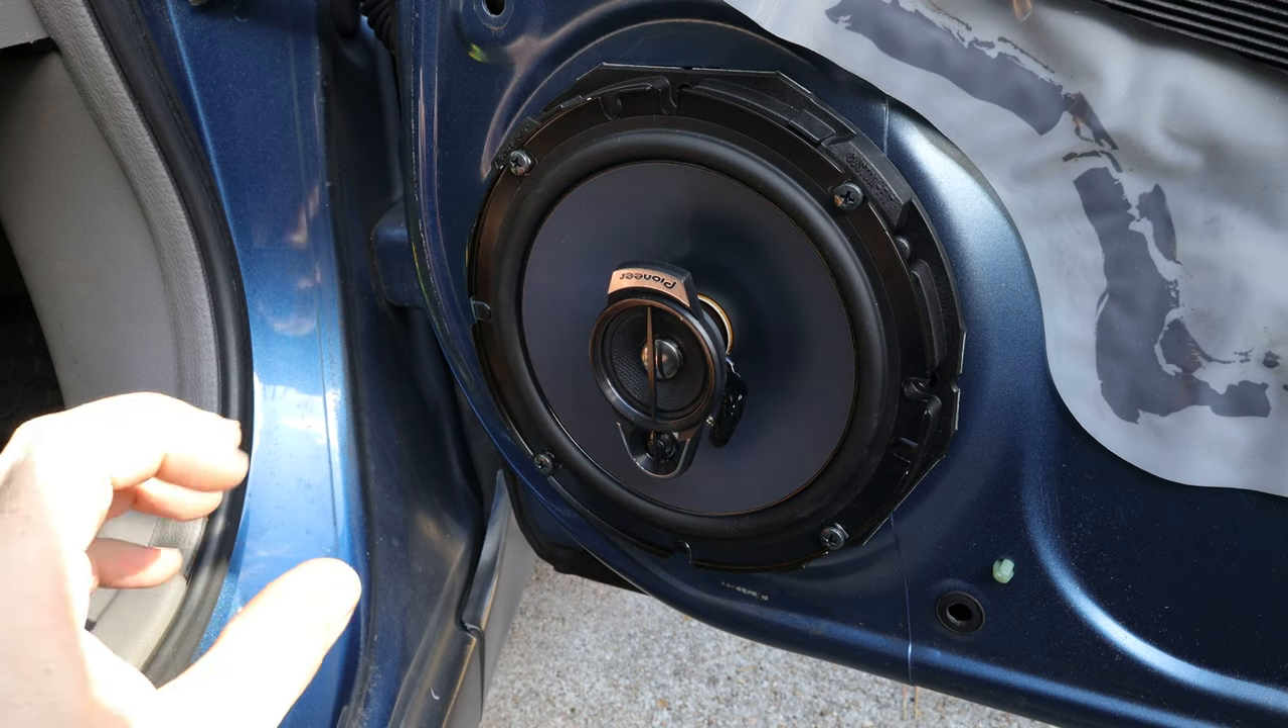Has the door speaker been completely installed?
Yes.